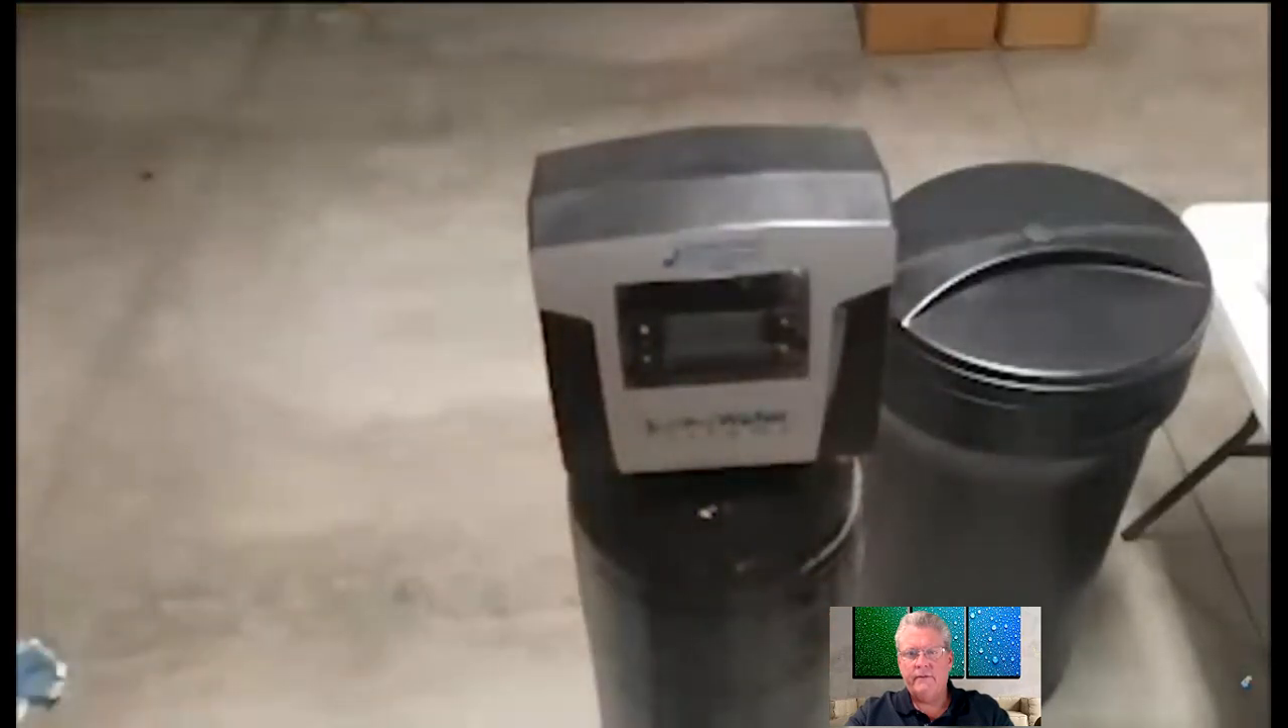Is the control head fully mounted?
Yes.